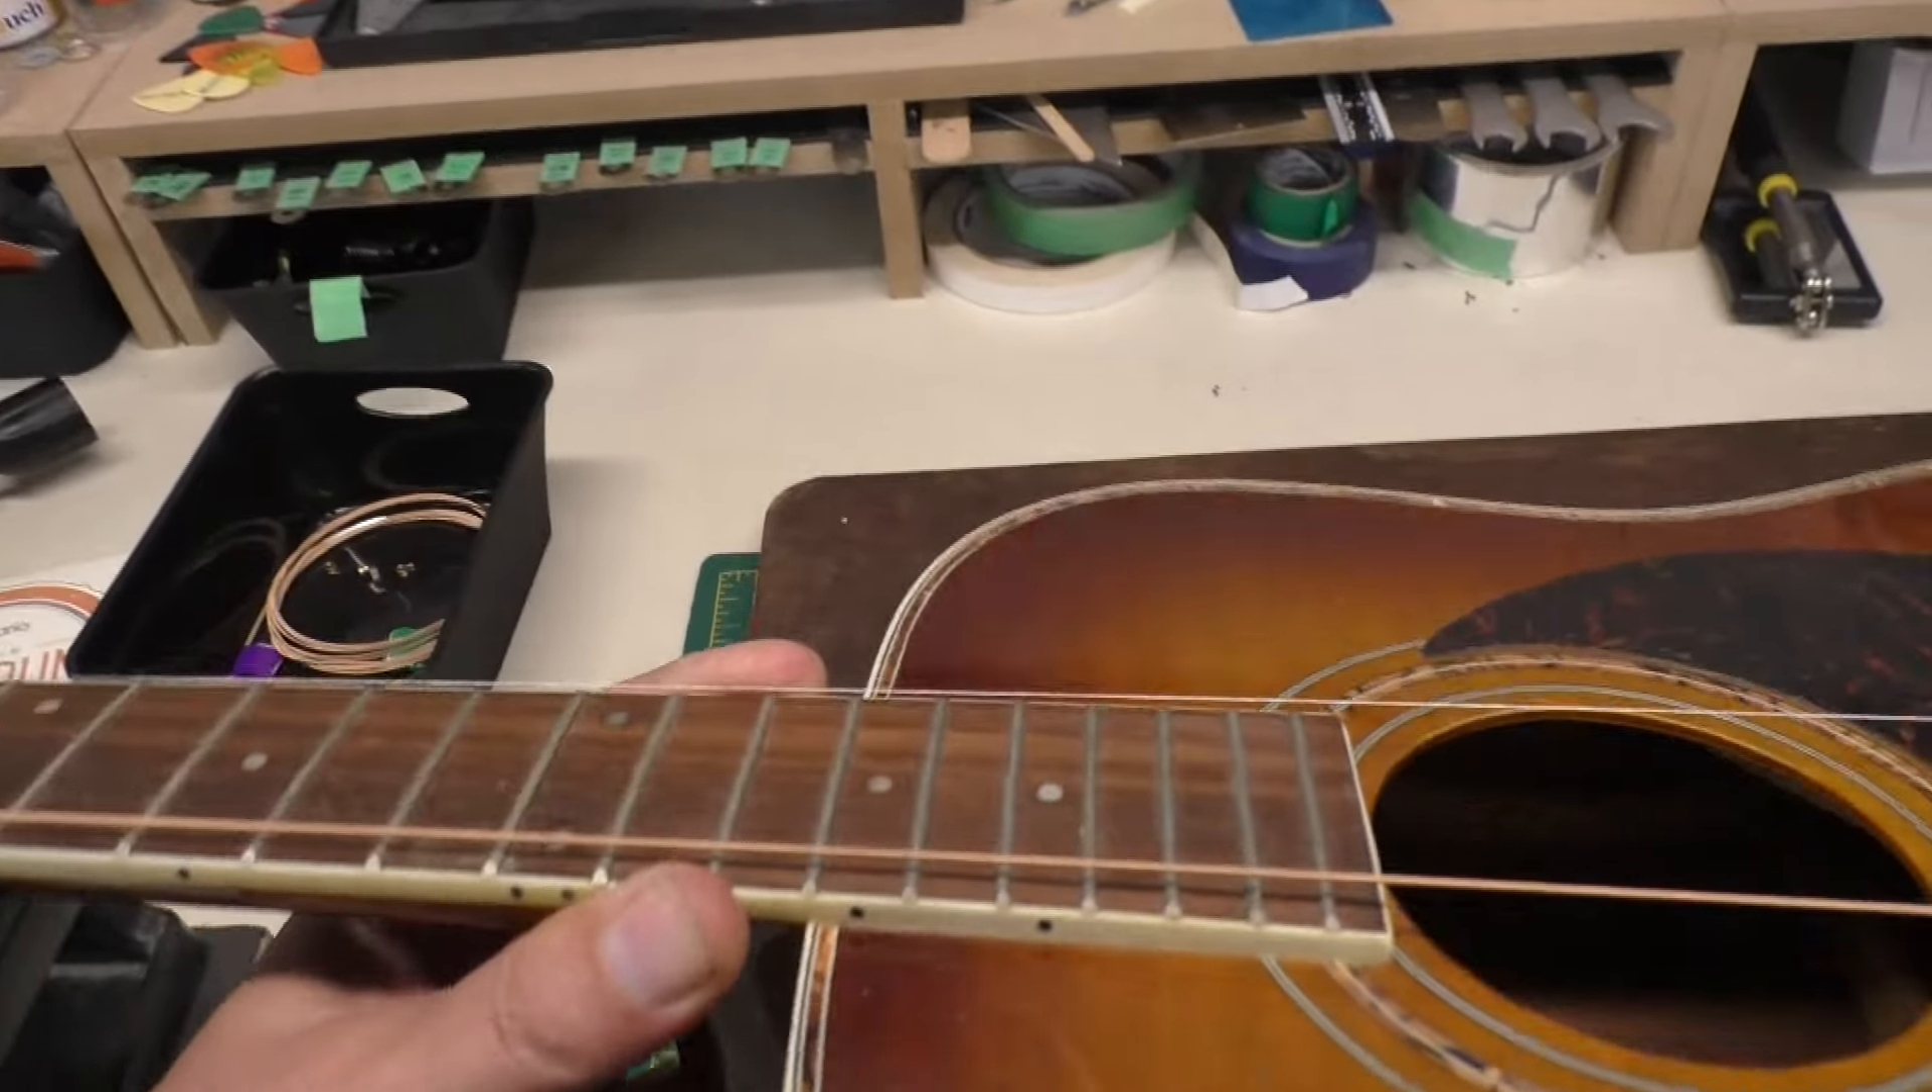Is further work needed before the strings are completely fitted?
Yes.